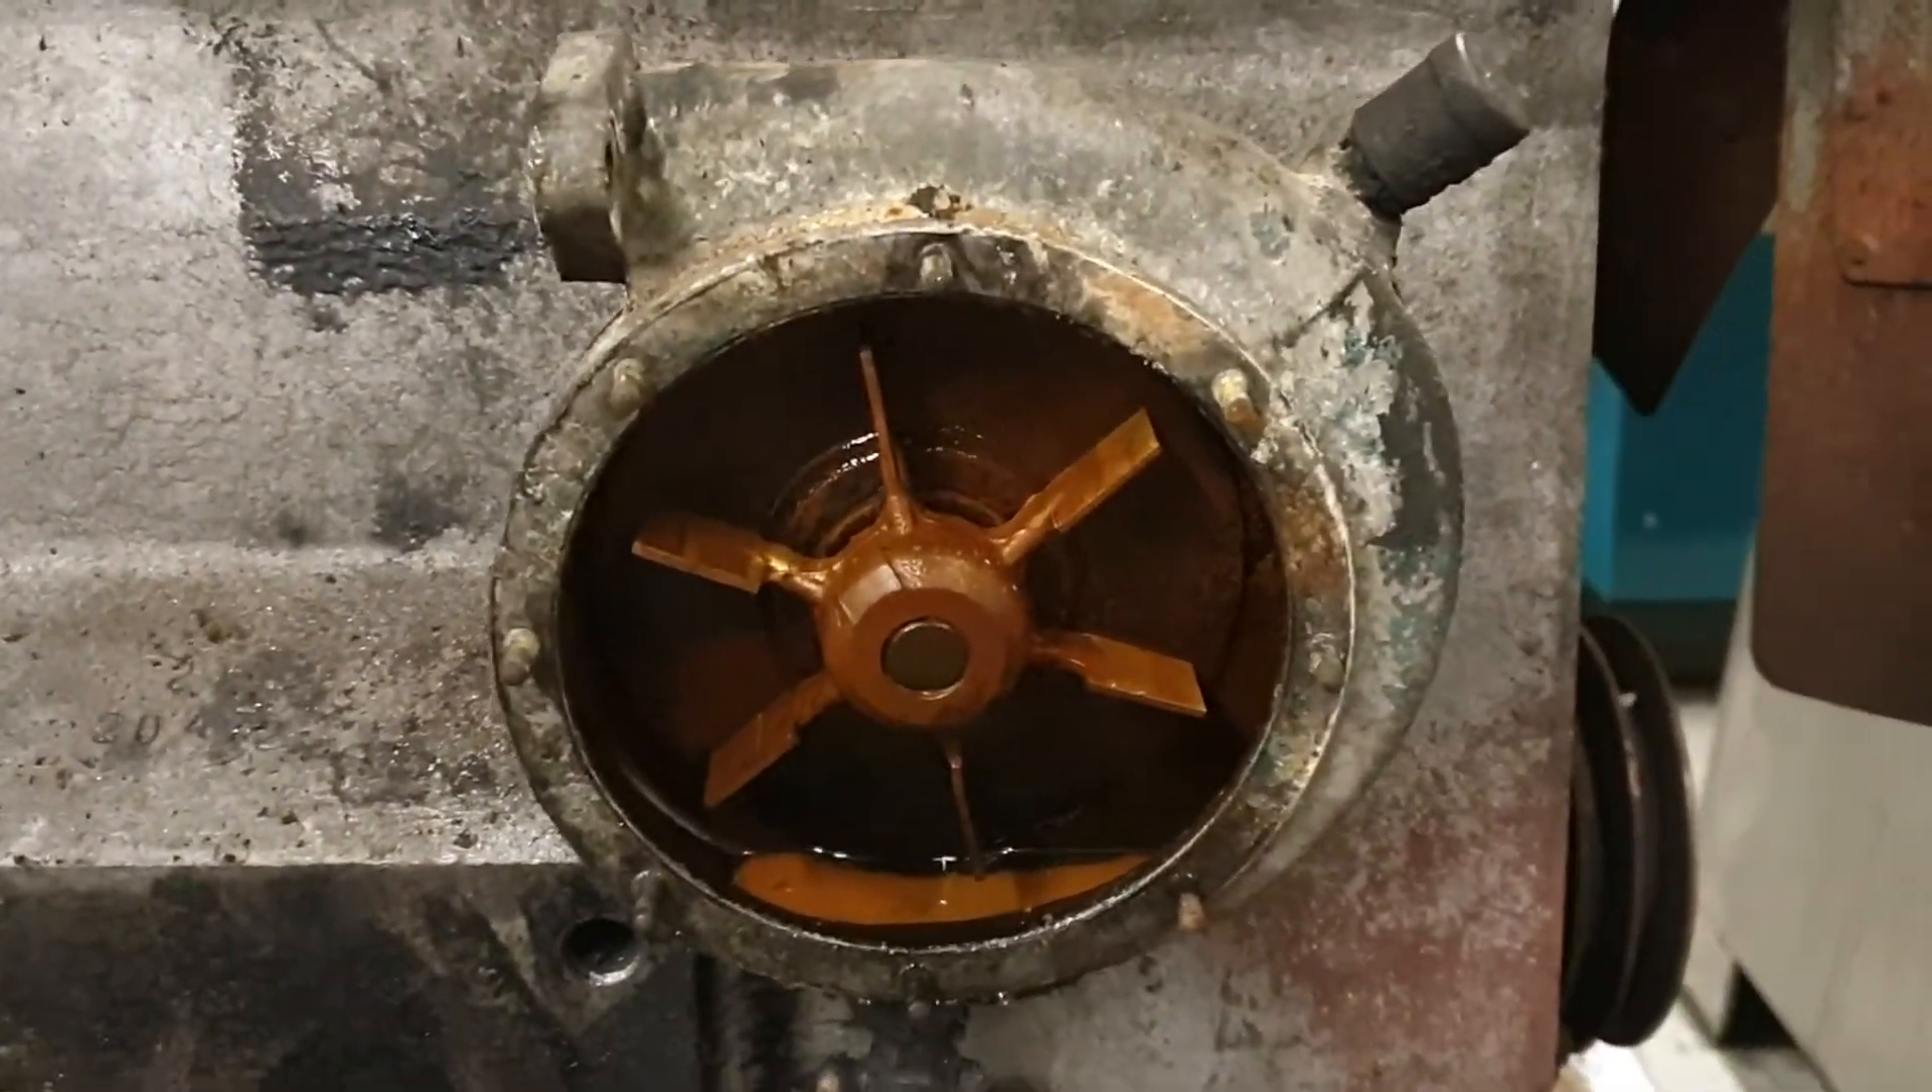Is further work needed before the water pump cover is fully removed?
No.